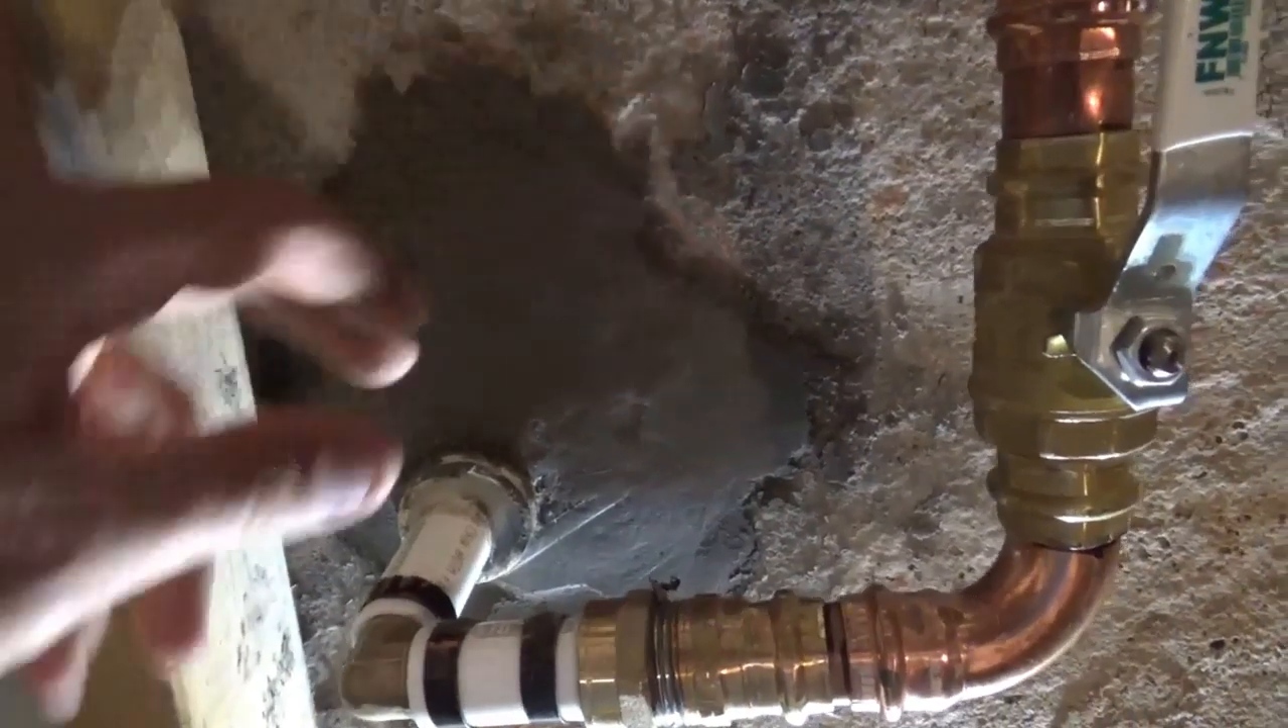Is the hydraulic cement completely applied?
Yes.